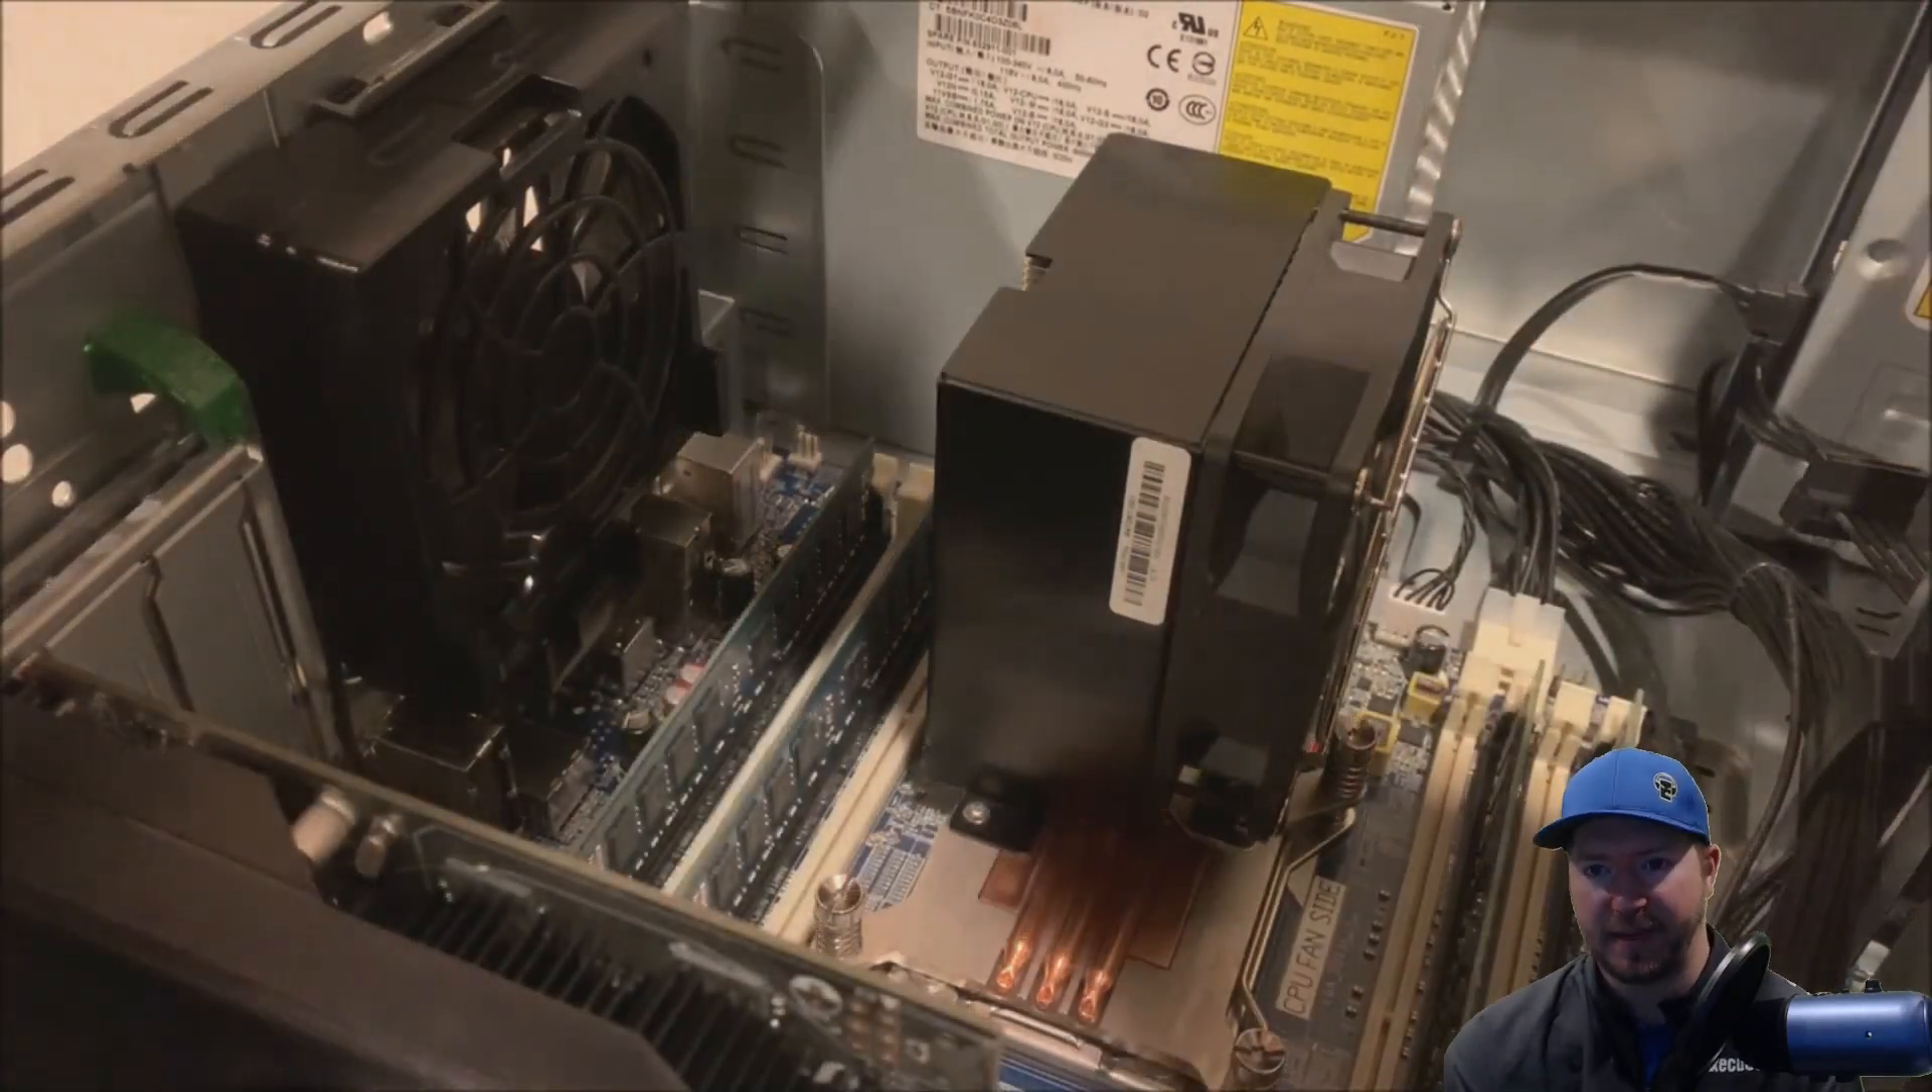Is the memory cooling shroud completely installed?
No.